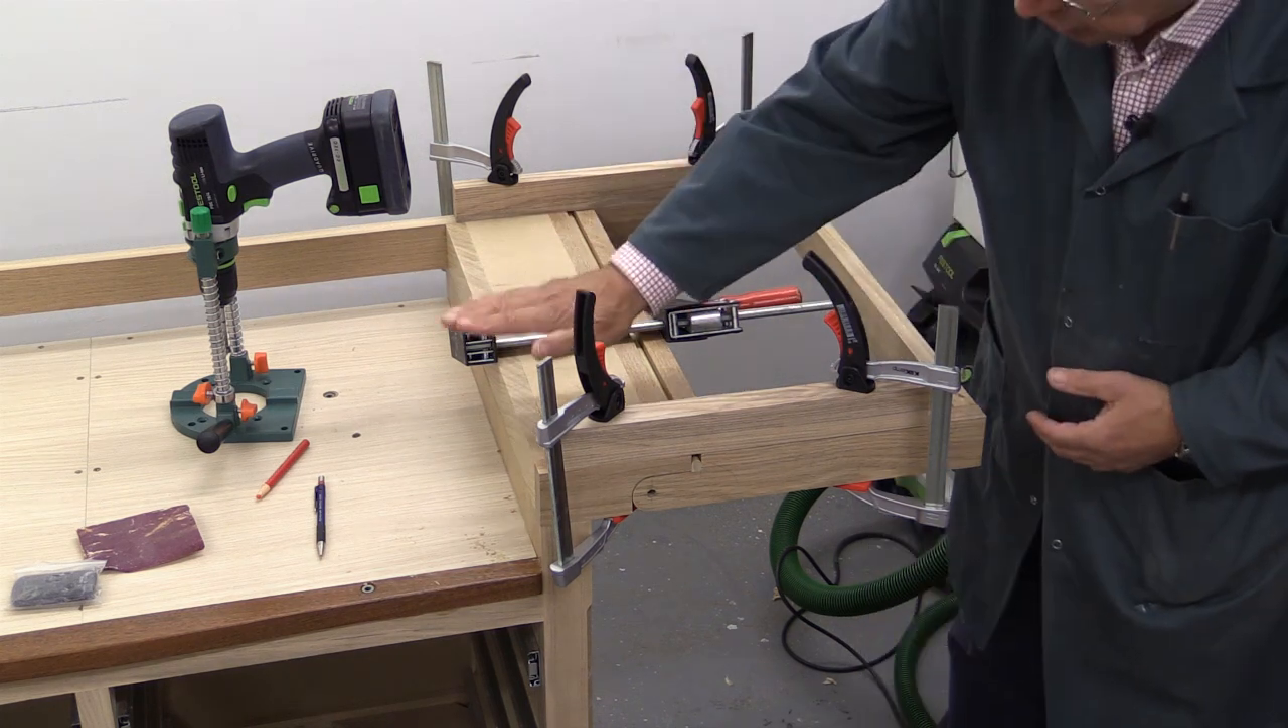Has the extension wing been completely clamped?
Yes.